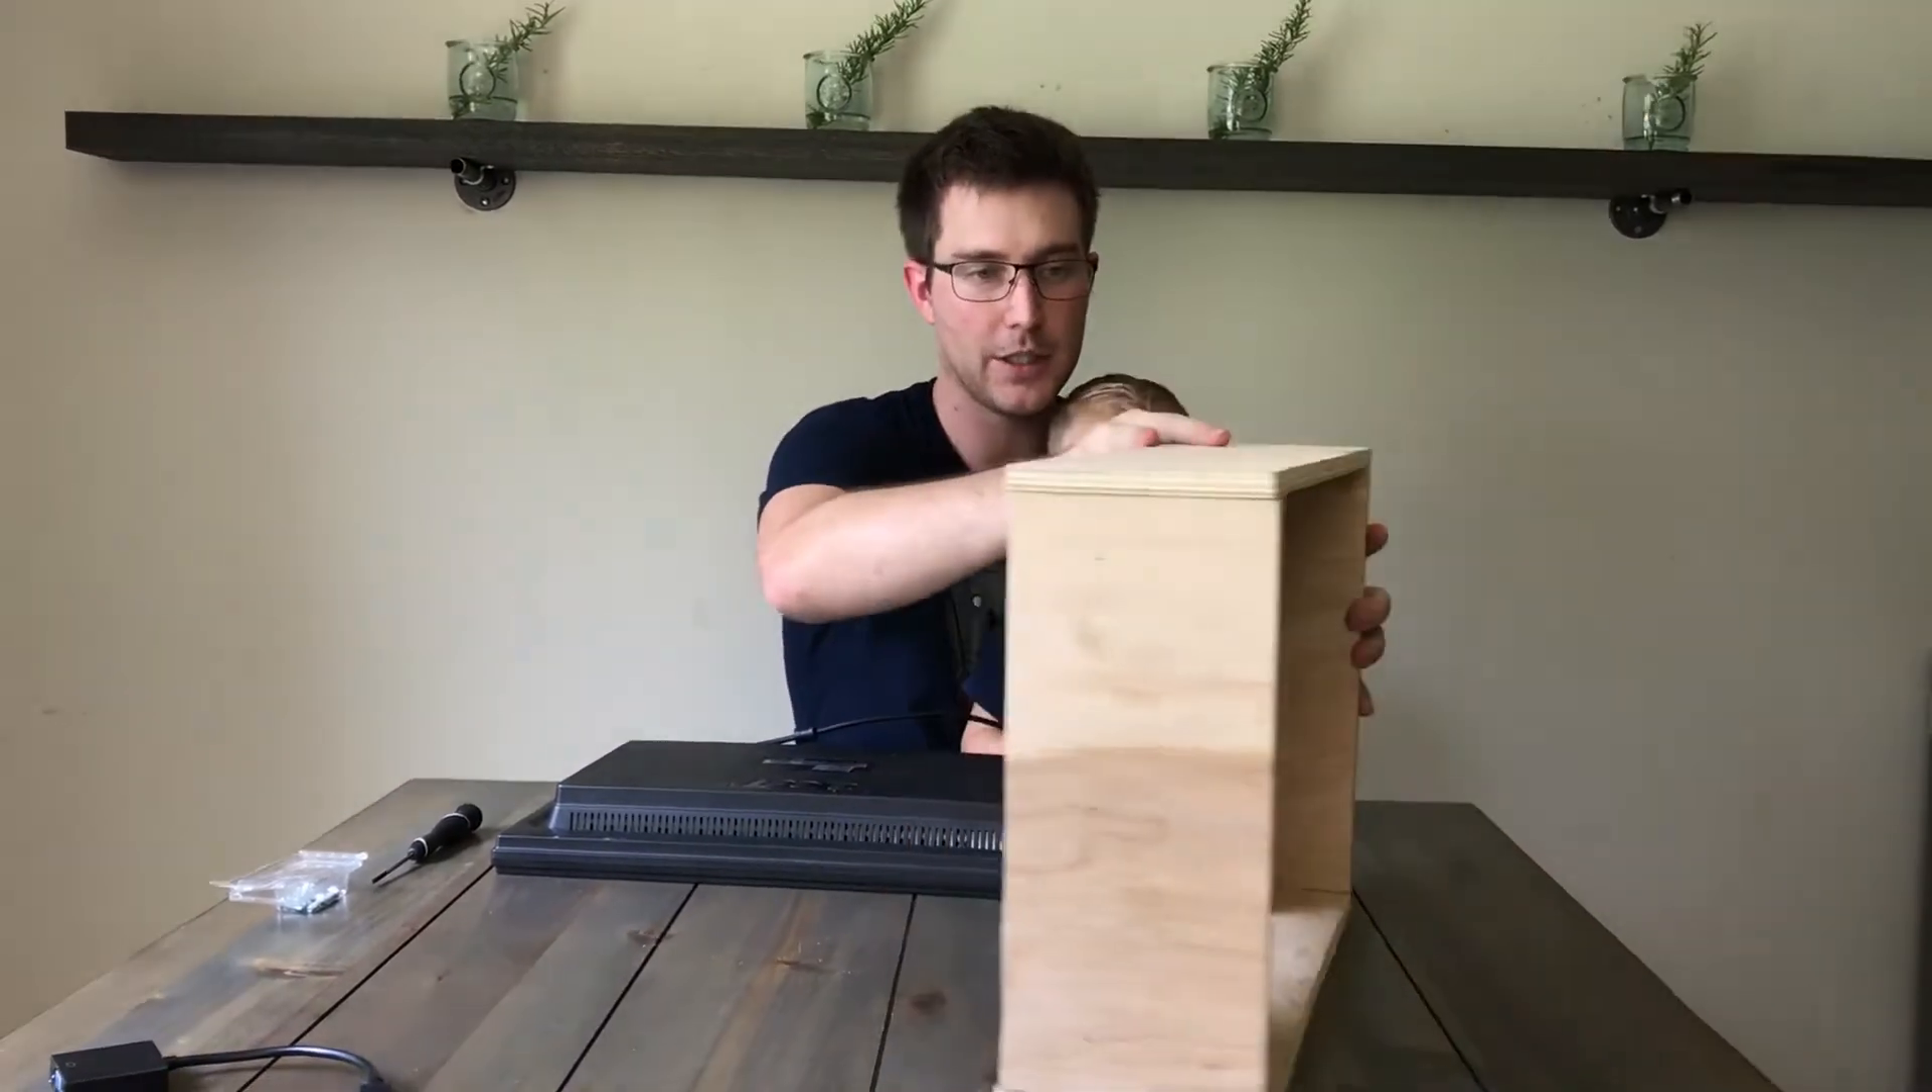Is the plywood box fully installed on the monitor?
No.